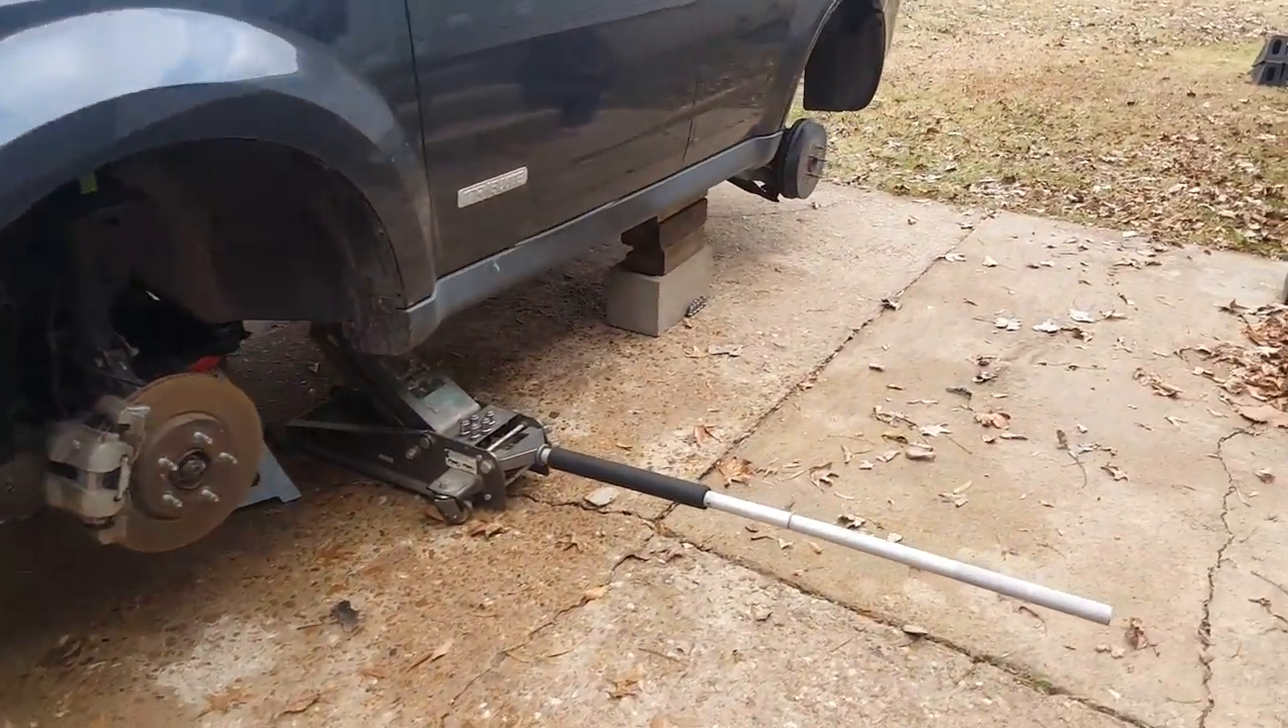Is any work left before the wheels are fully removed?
No.